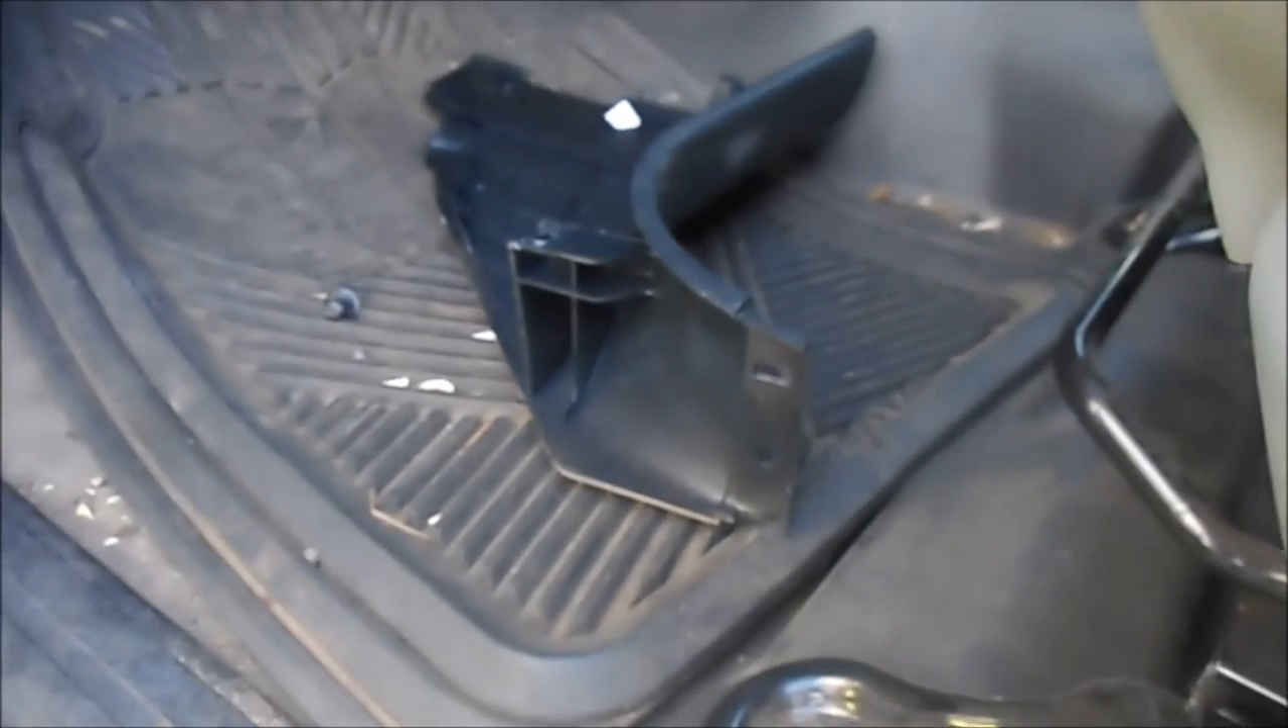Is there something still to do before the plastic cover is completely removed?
No.